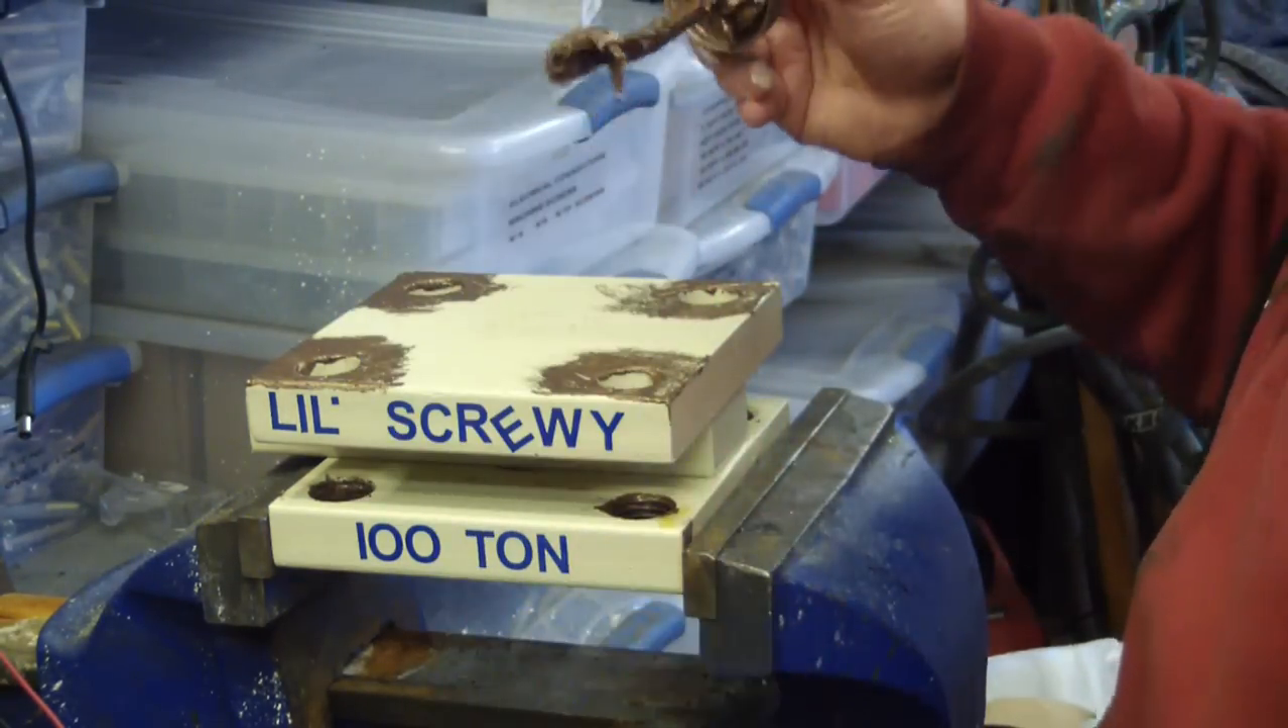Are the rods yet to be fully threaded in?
Yes.